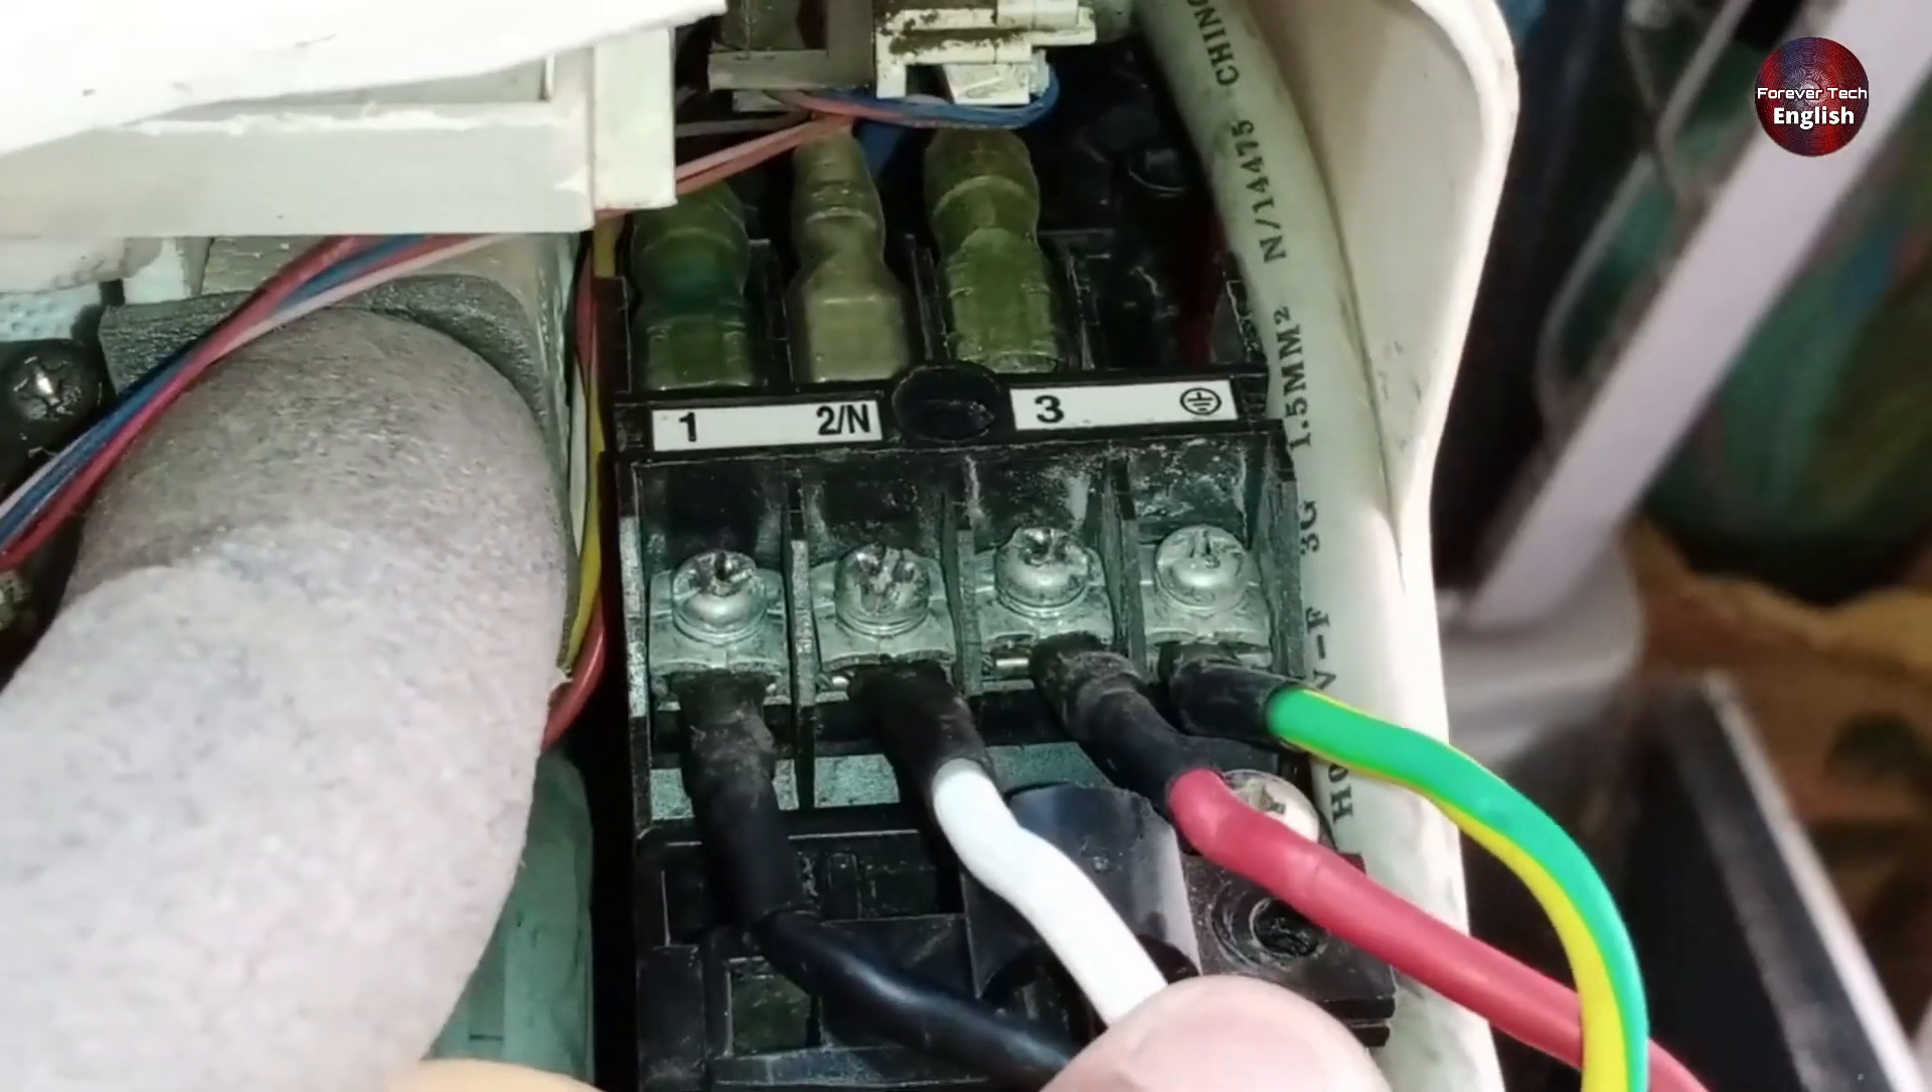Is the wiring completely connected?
Yes.